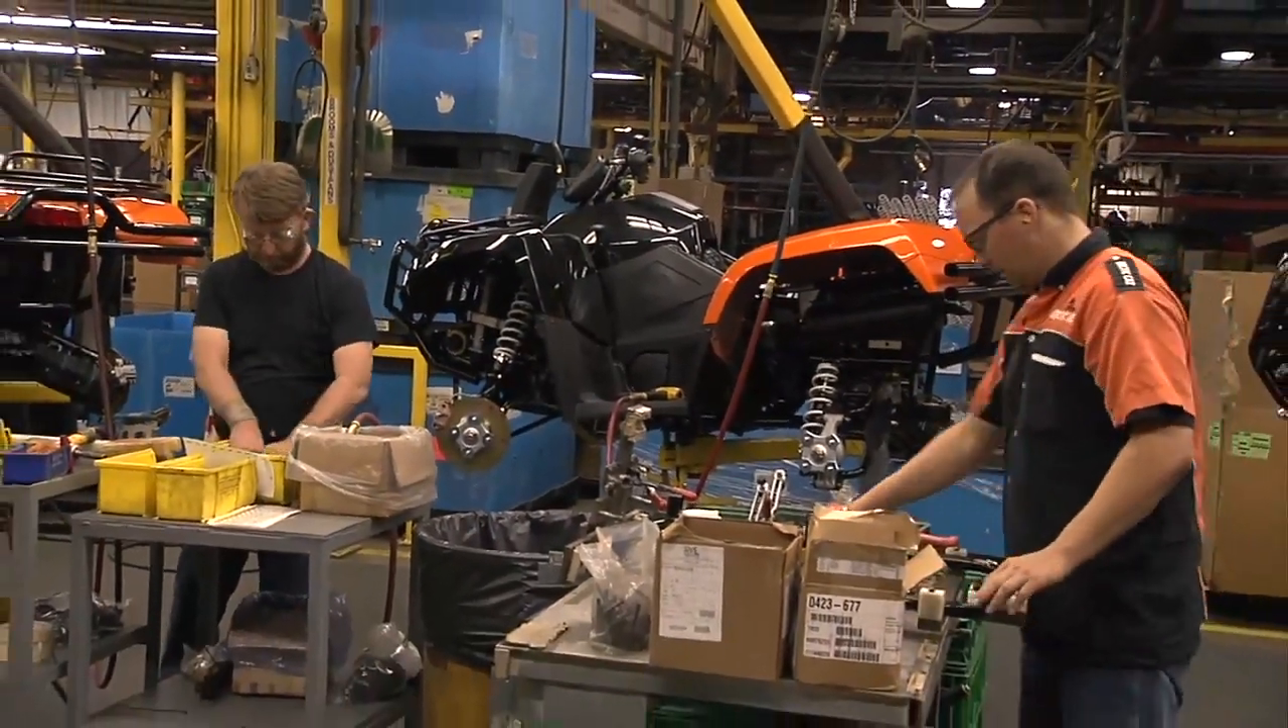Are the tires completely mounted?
No.